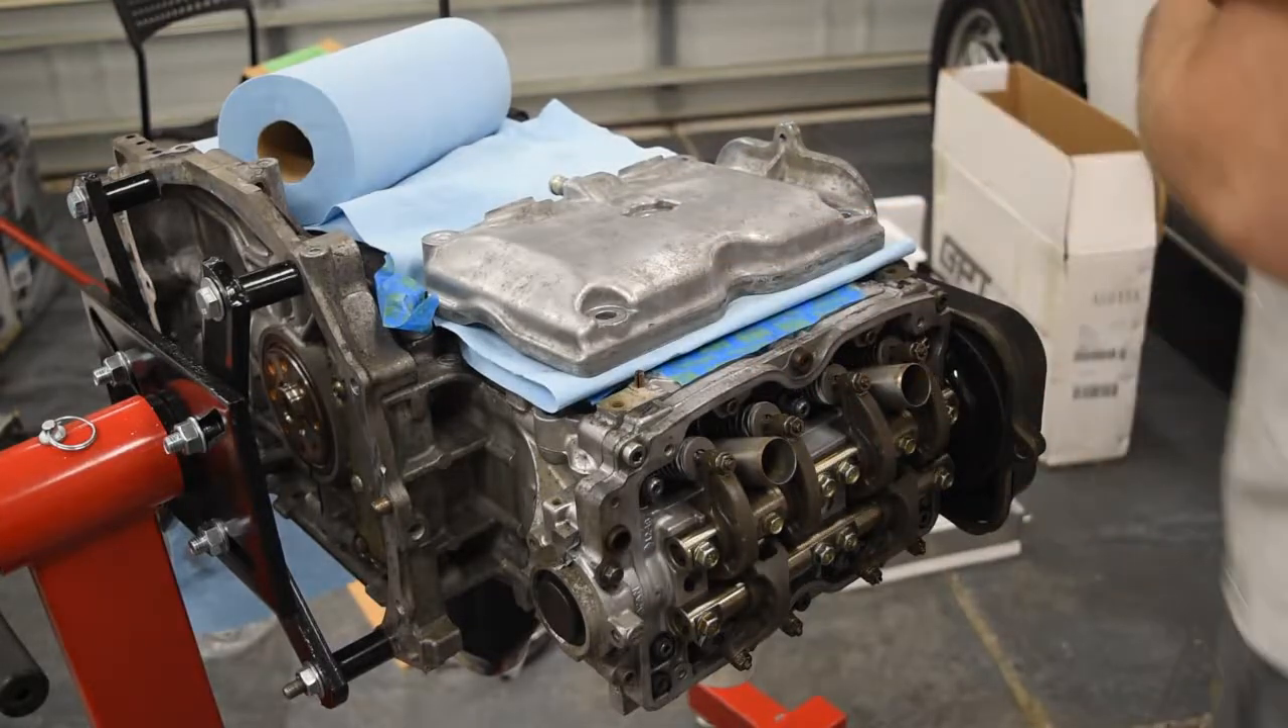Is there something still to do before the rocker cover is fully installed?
Yes.